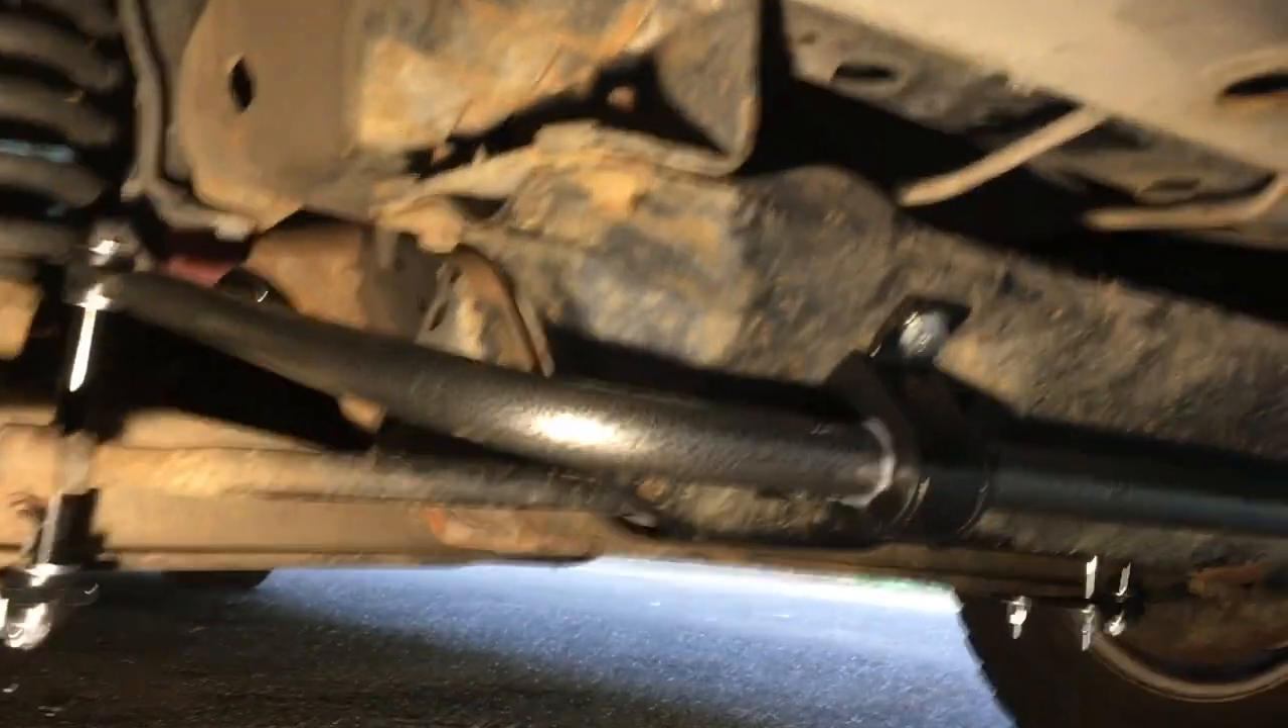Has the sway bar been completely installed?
Yes.